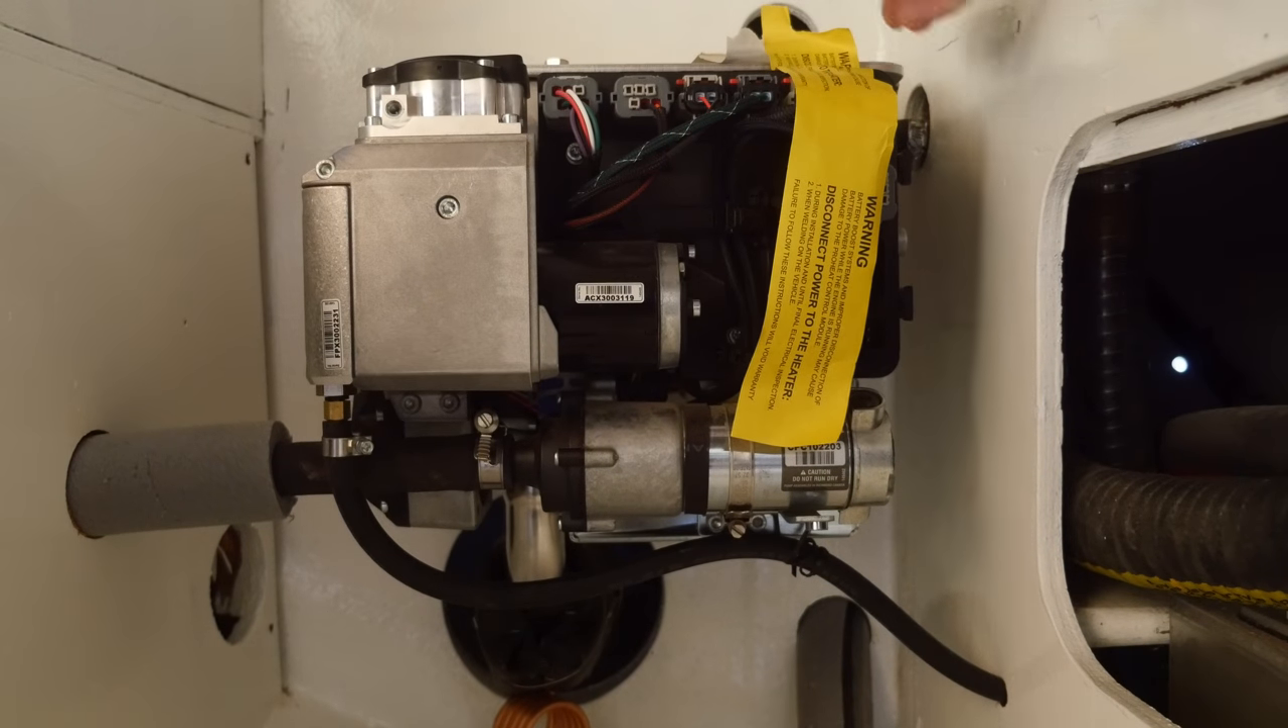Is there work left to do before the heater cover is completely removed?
No.